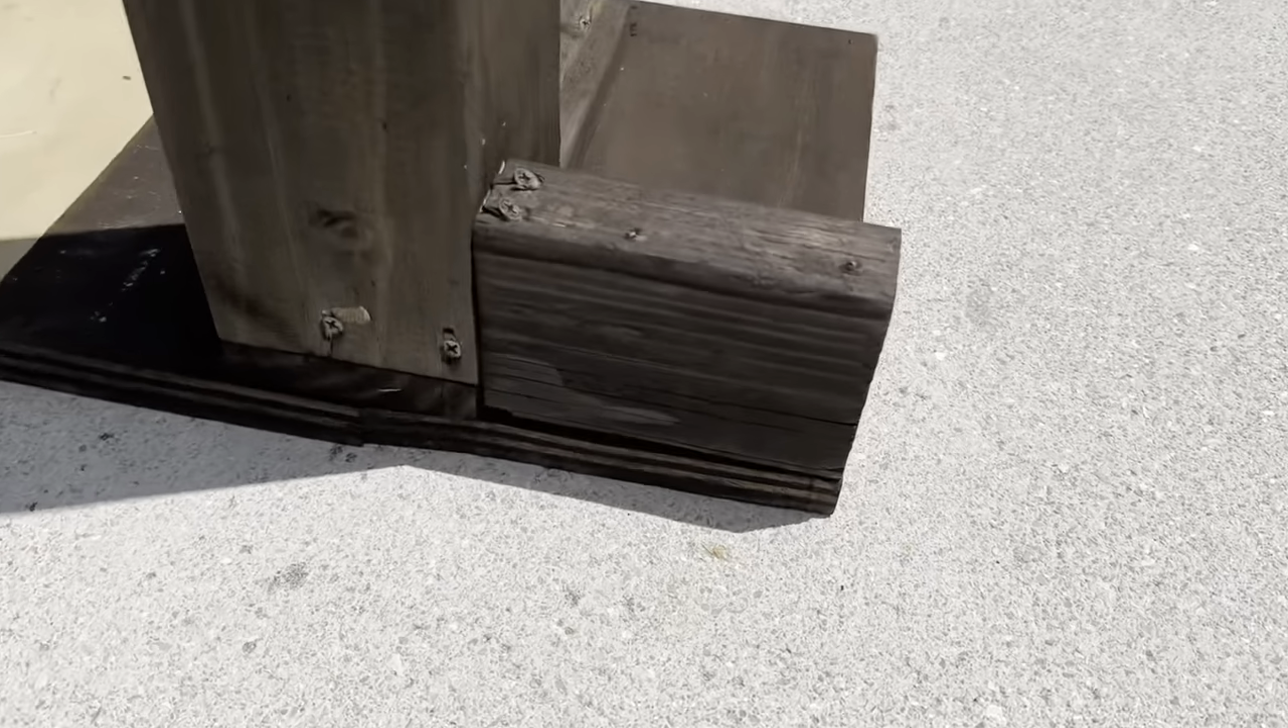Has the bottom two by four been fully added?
Yes.